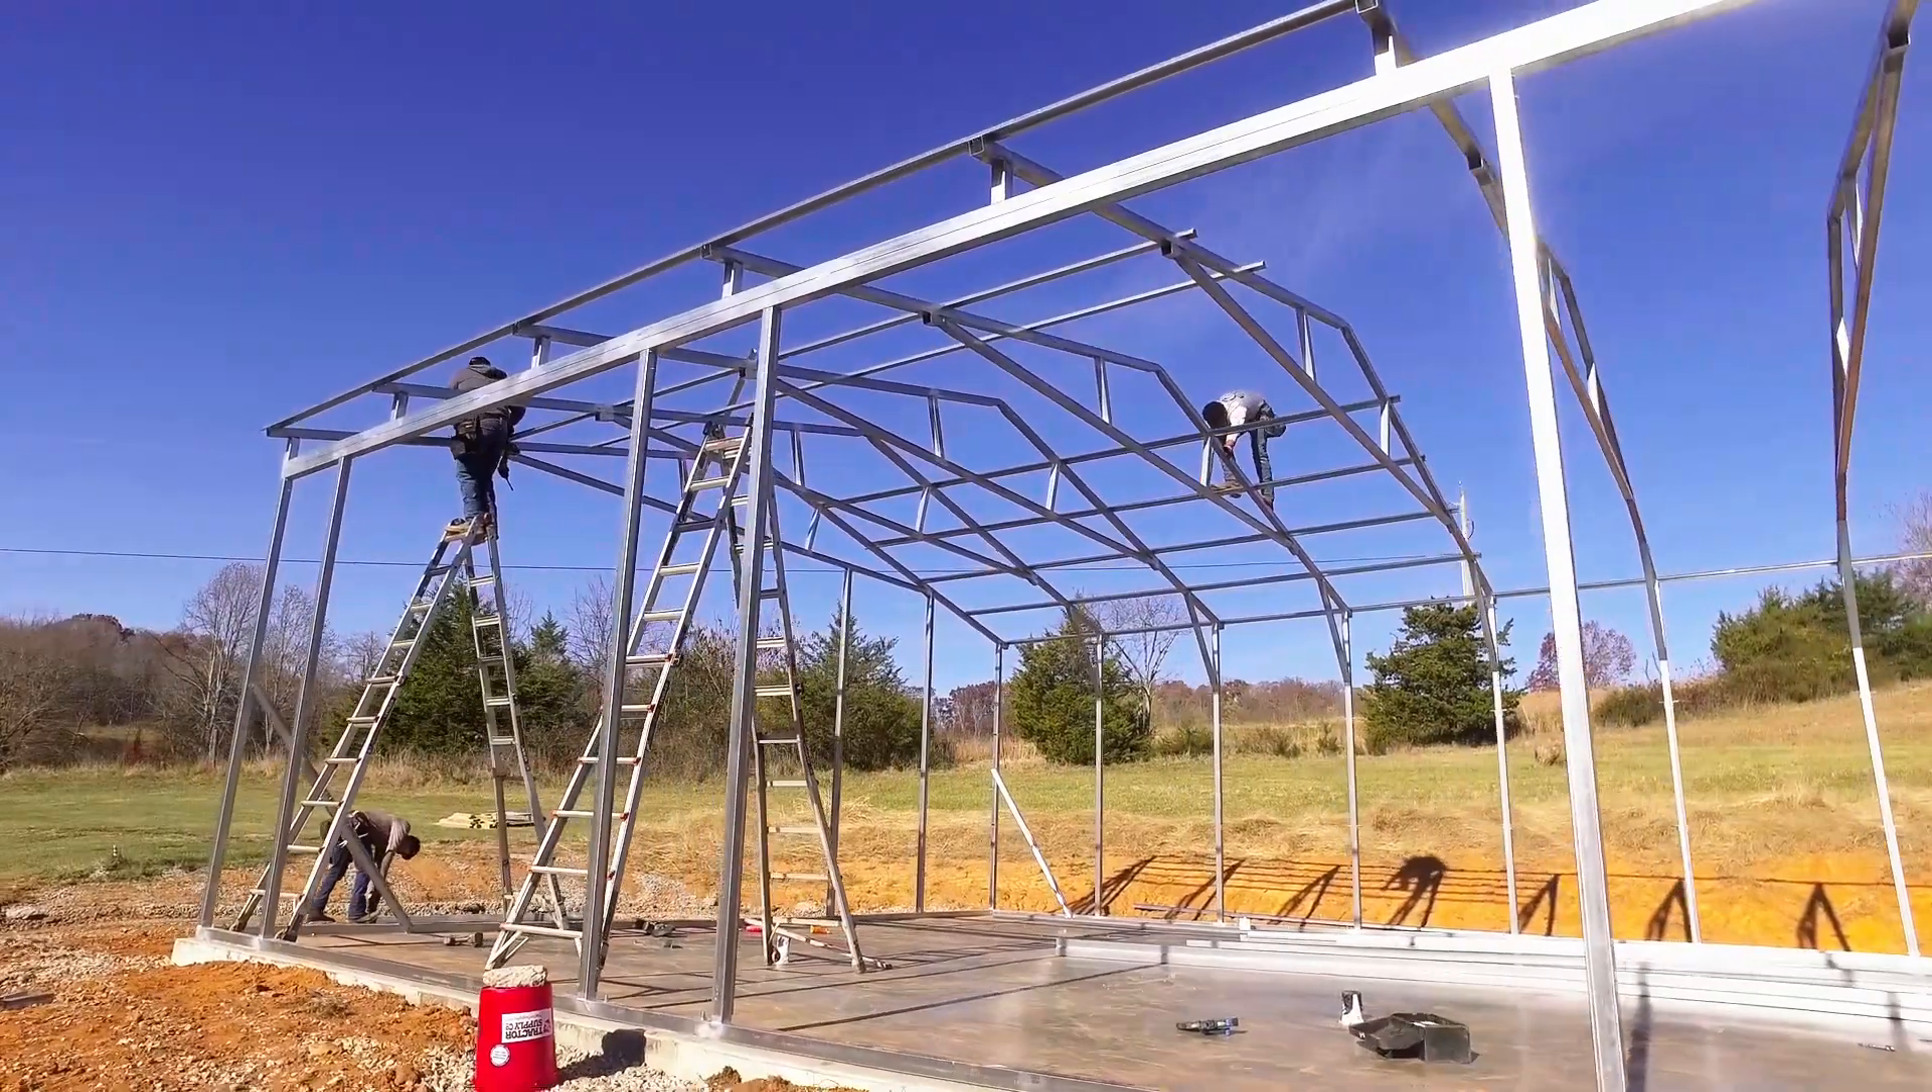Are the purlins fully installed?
No.